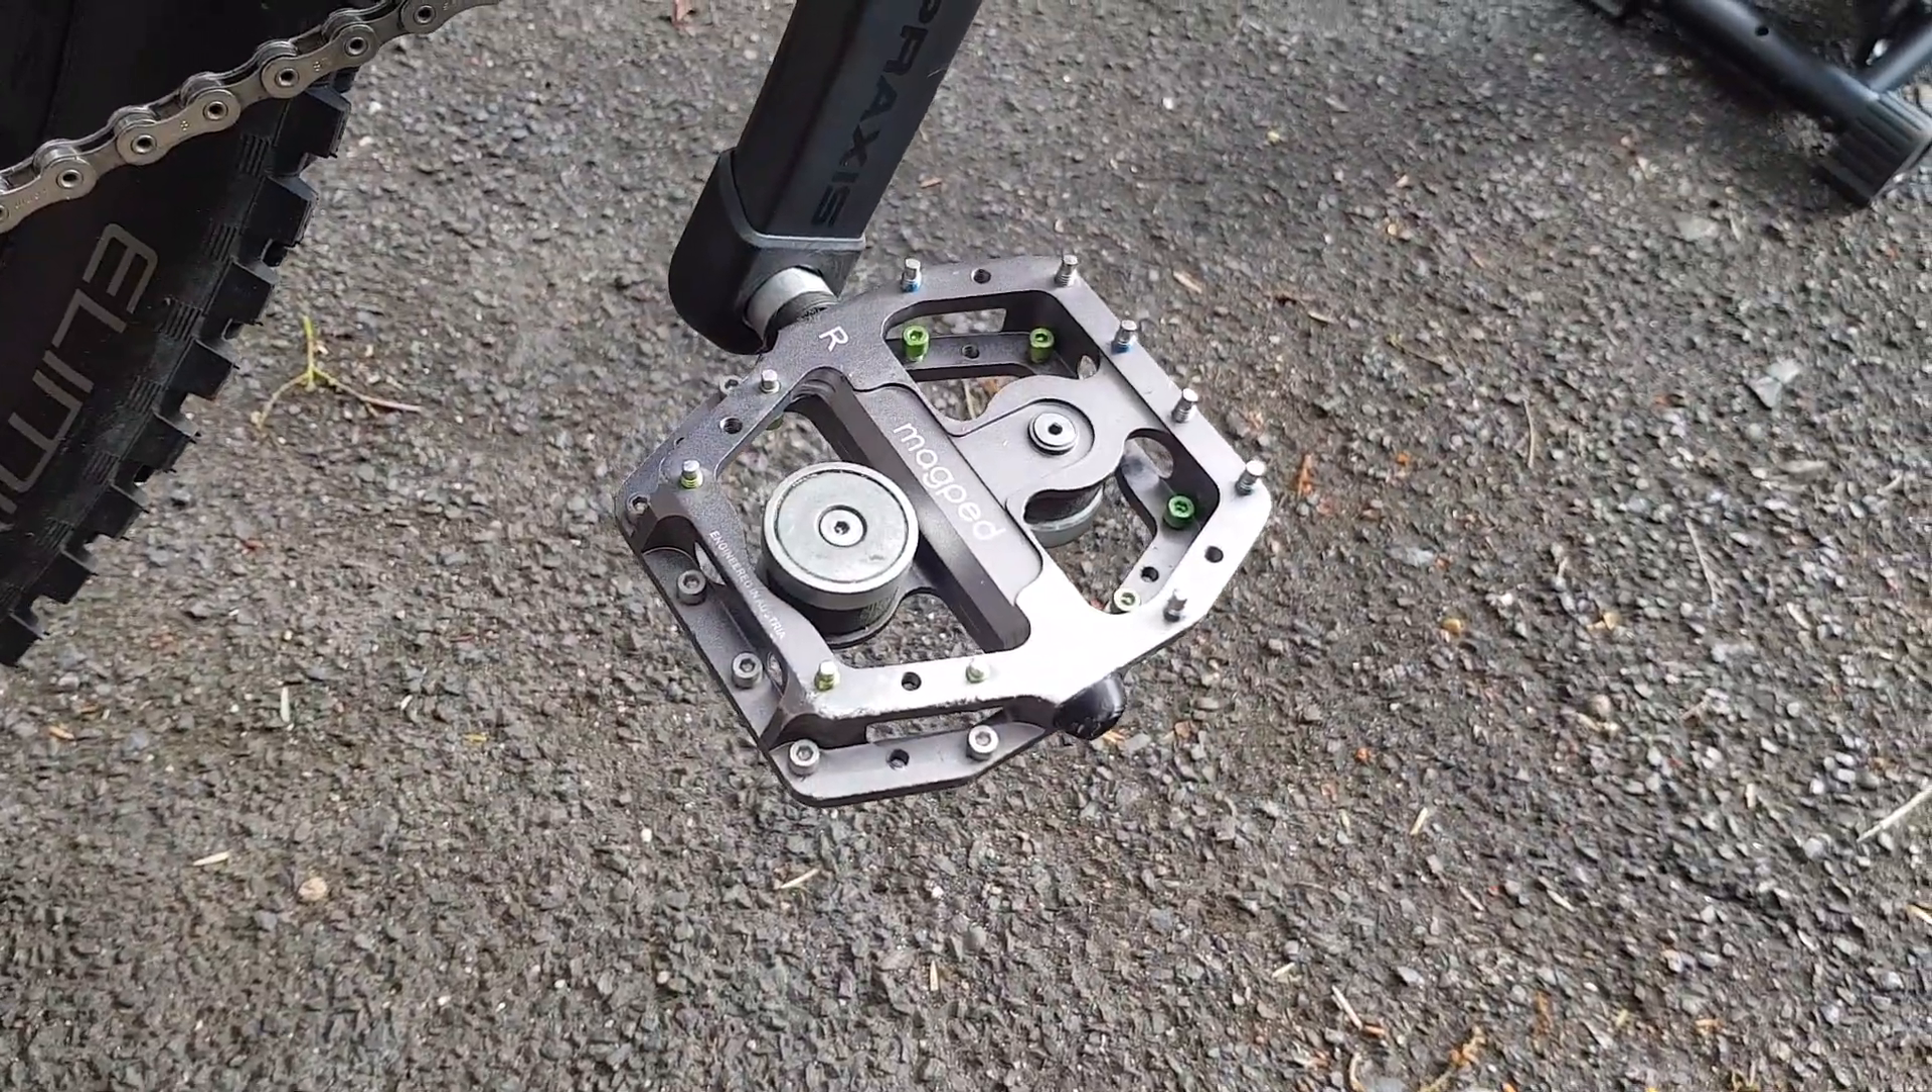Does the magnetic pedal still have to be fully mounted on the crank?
No.